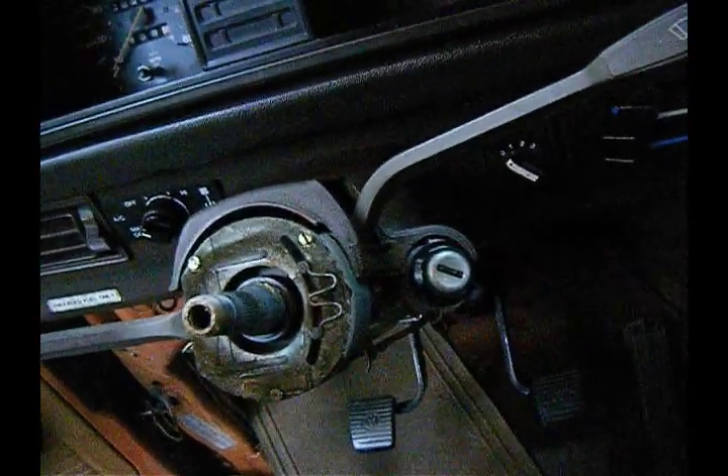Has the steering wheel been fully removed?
Yes.